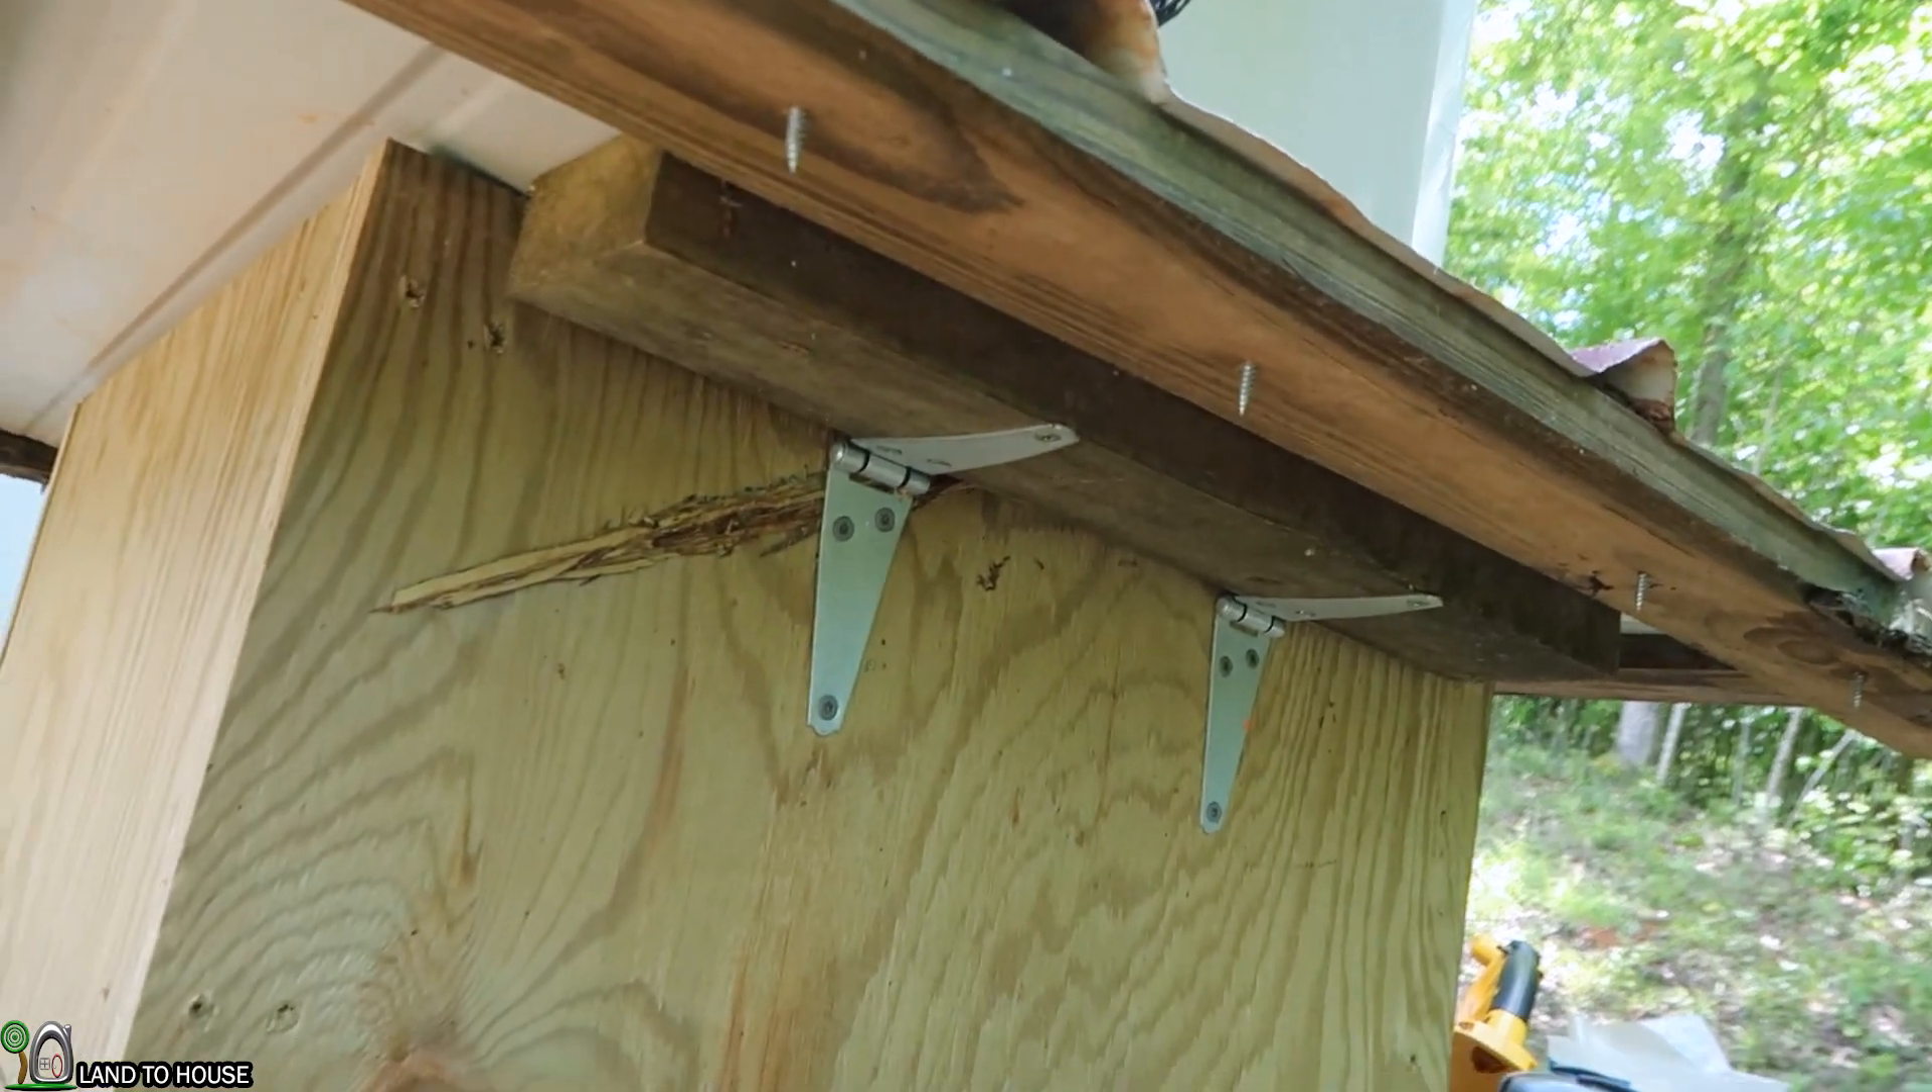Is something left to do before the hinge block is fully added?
No.